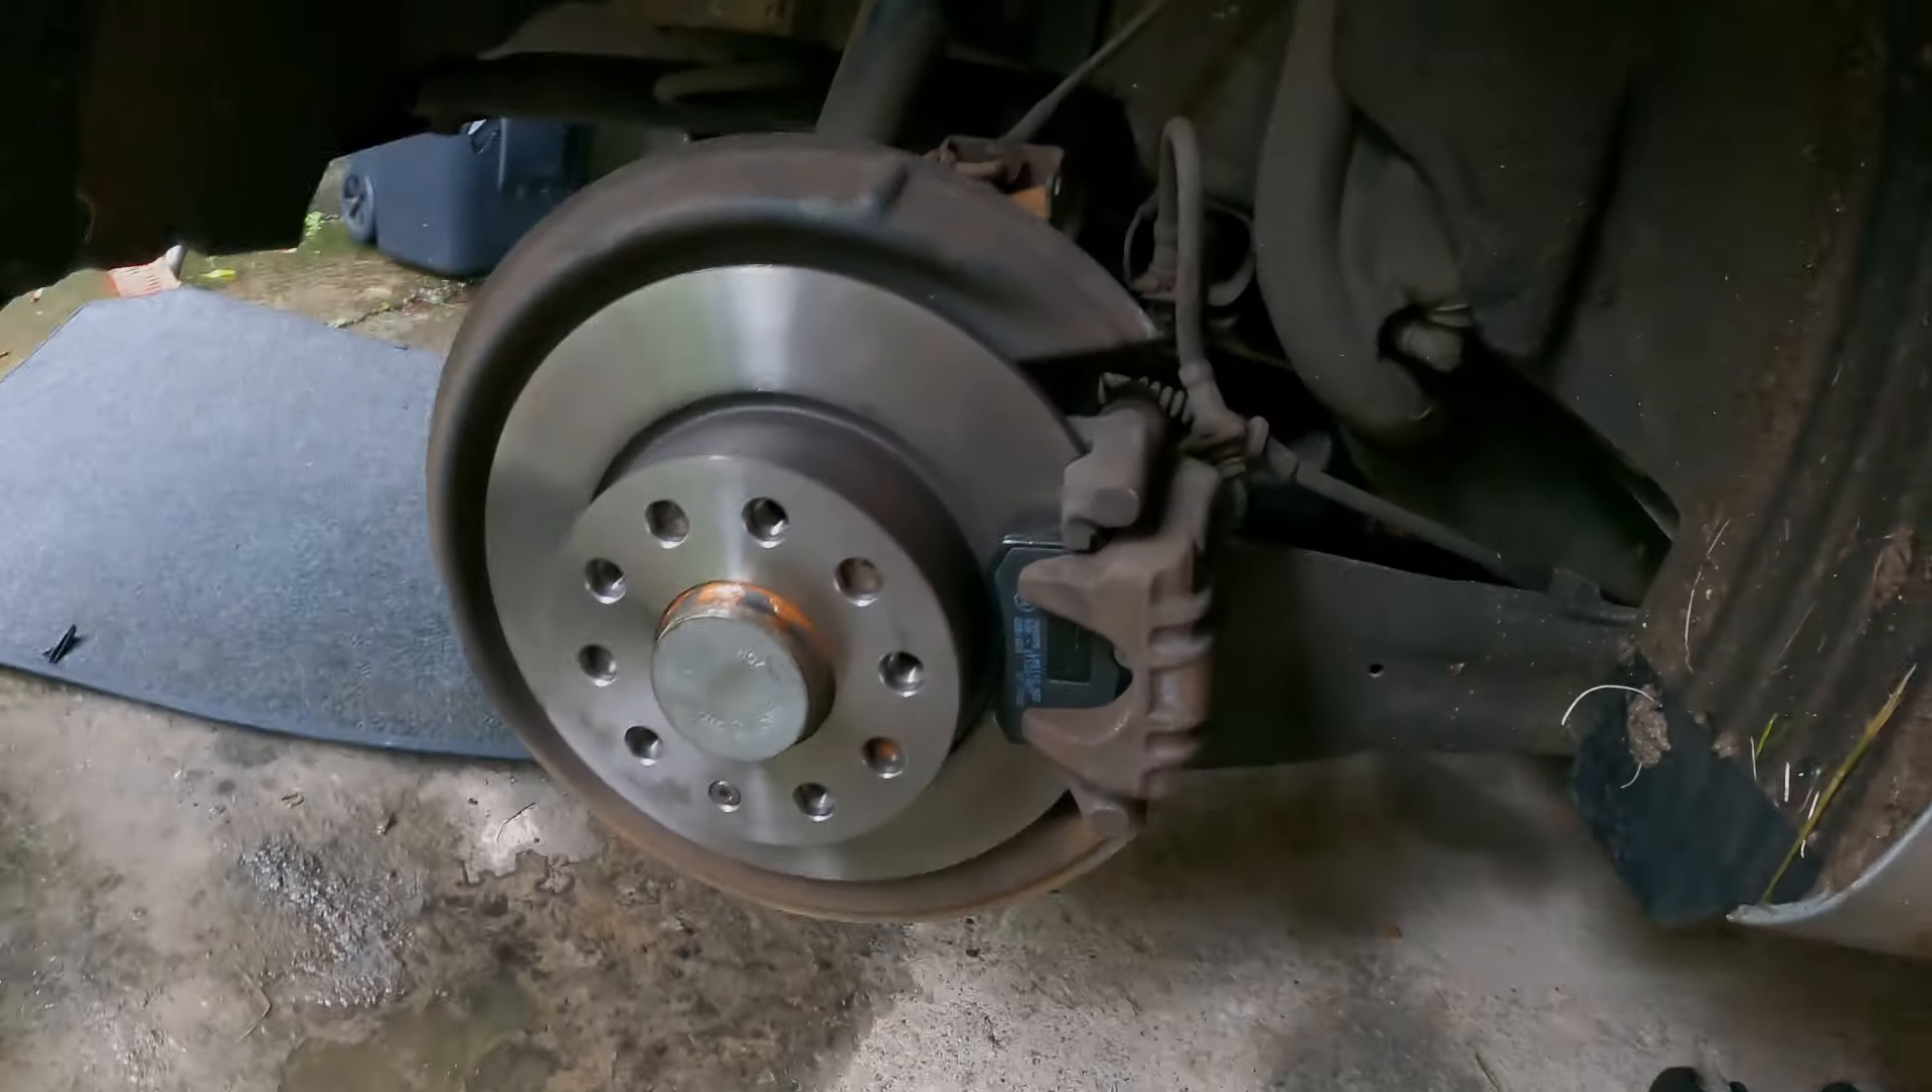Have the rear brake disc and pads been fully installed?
Yes.